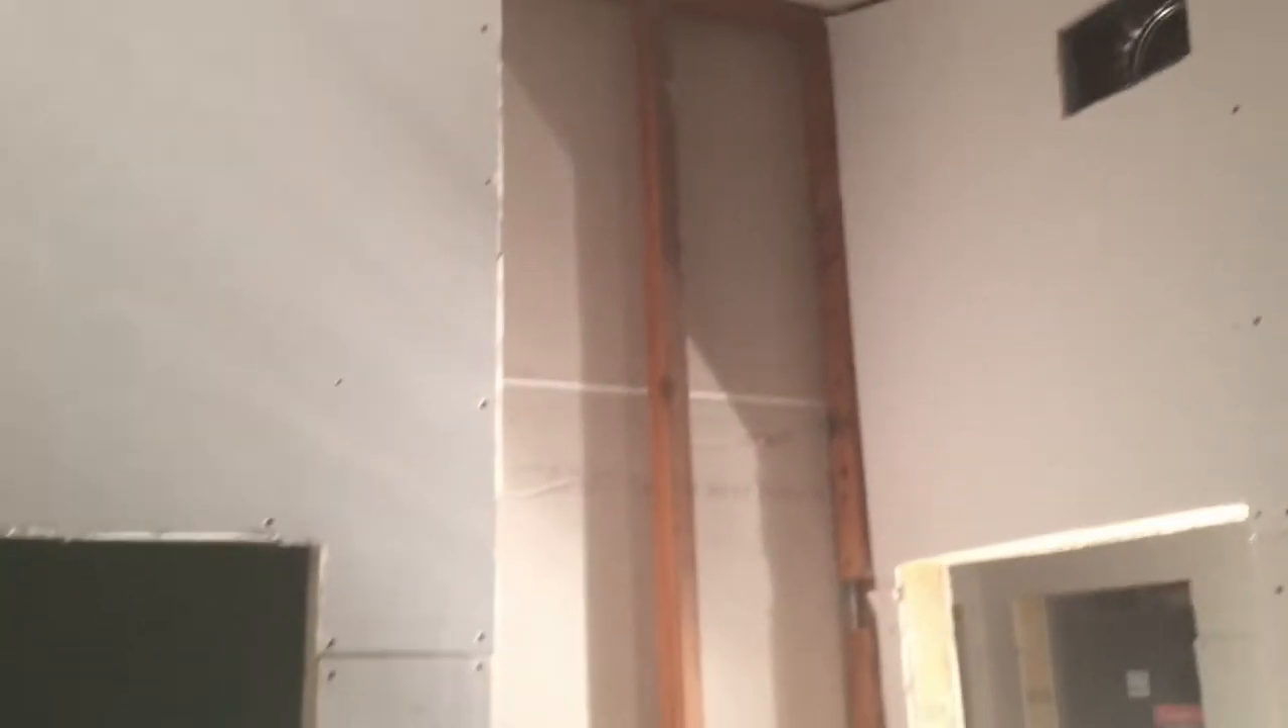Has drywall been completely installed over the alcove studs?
No.